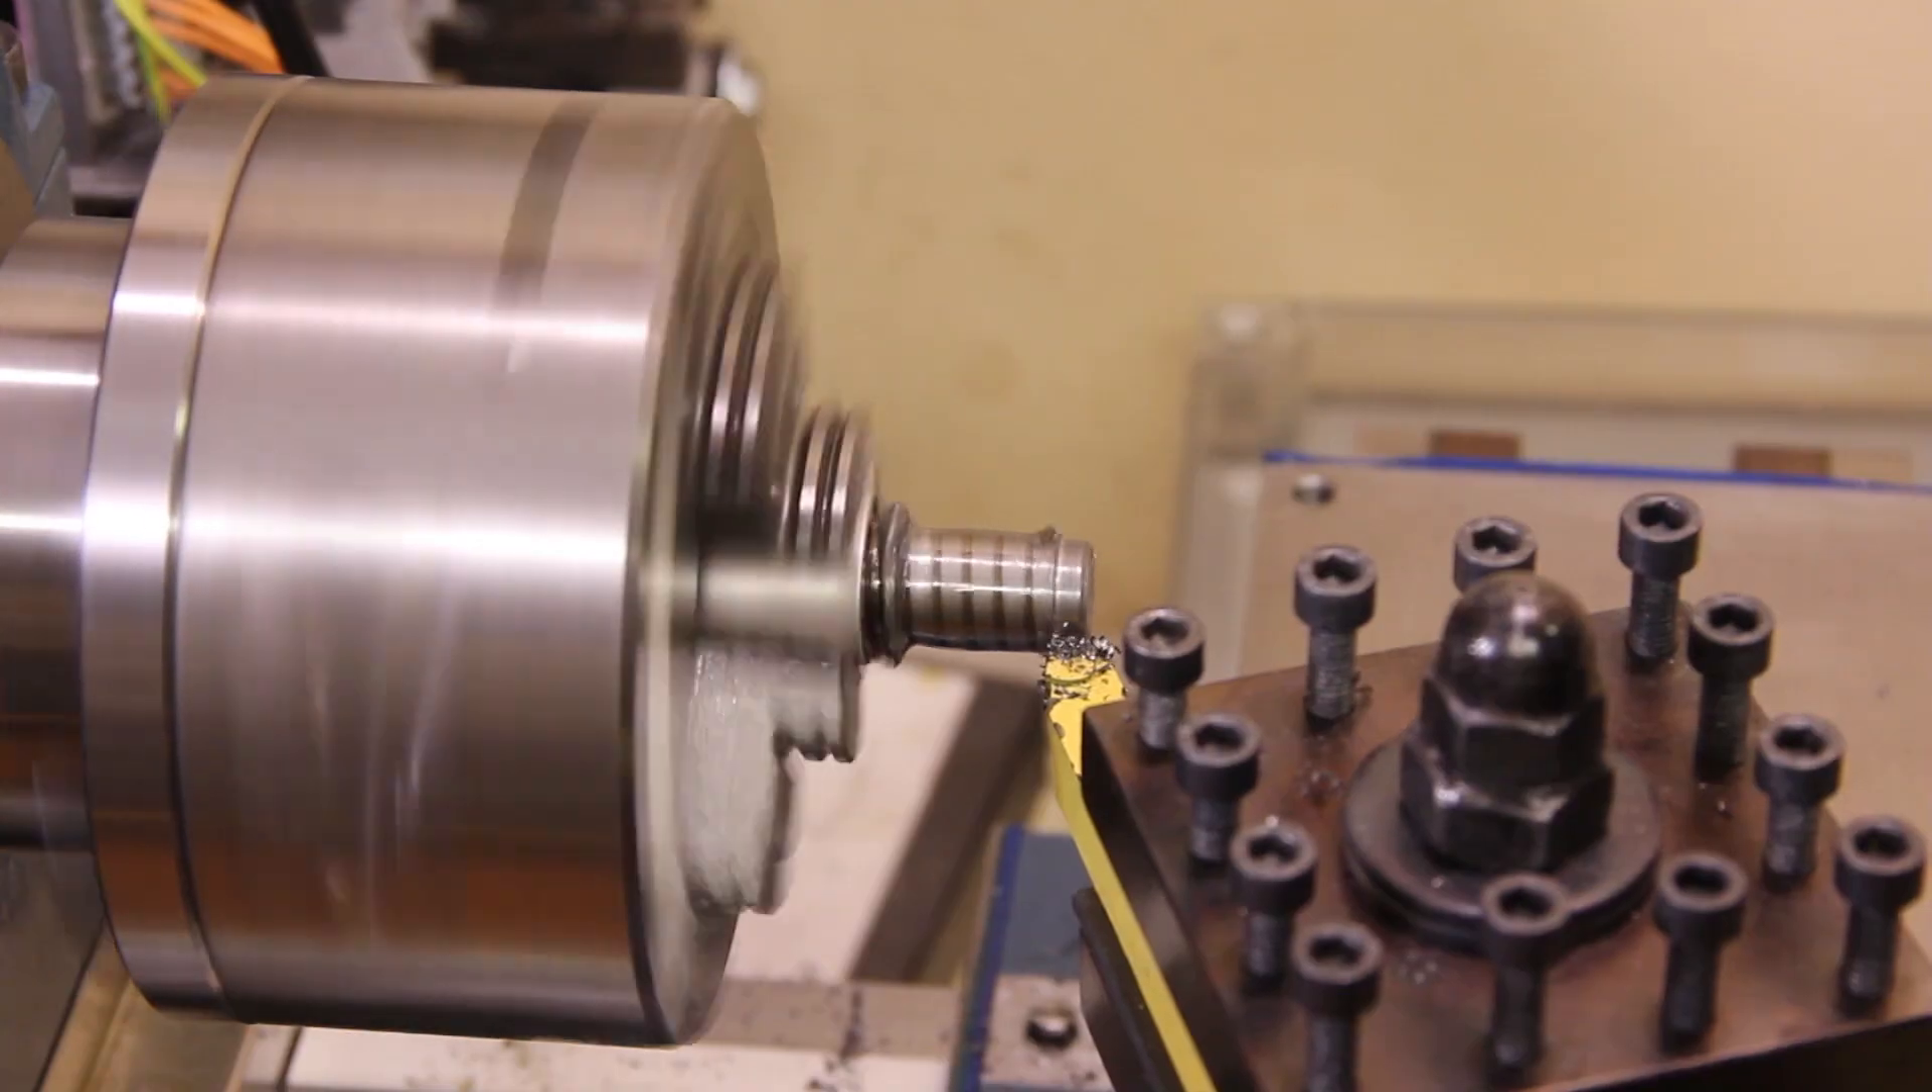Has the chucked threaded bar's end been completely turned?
No.